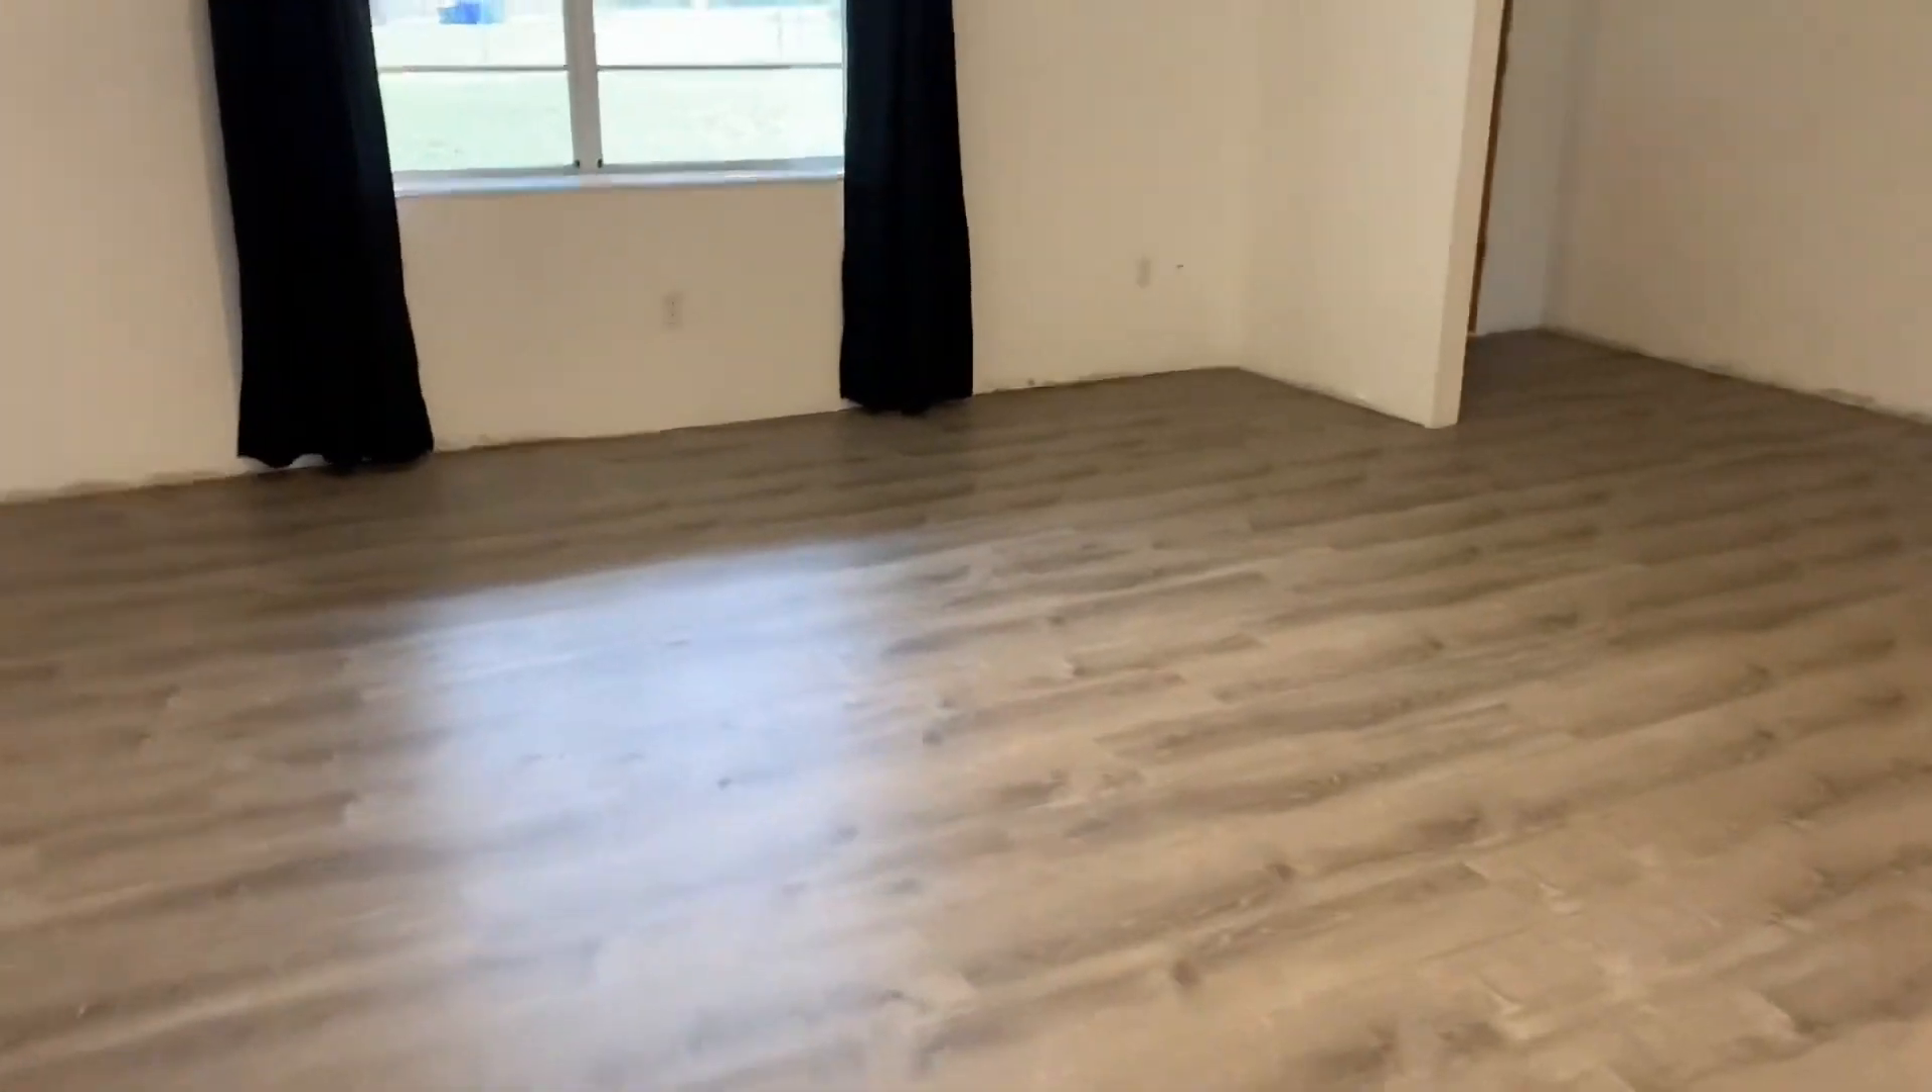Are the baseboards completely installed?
No.